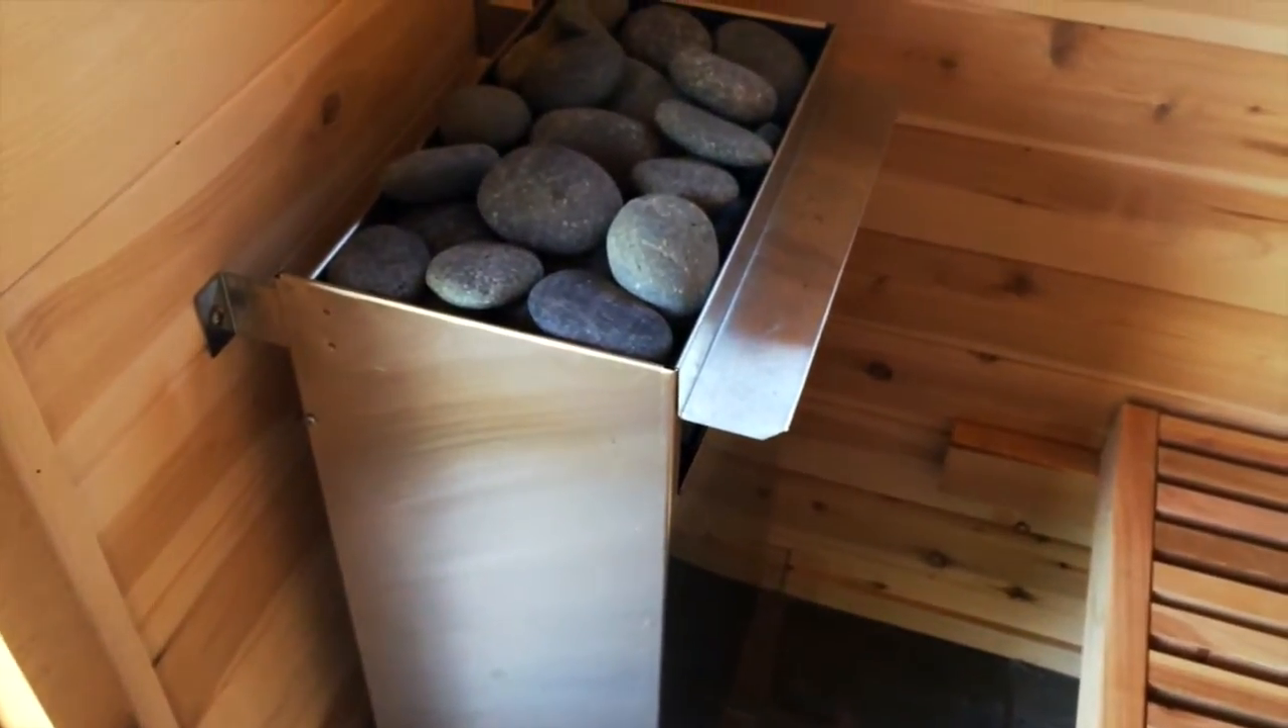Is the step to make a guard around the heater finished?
No.